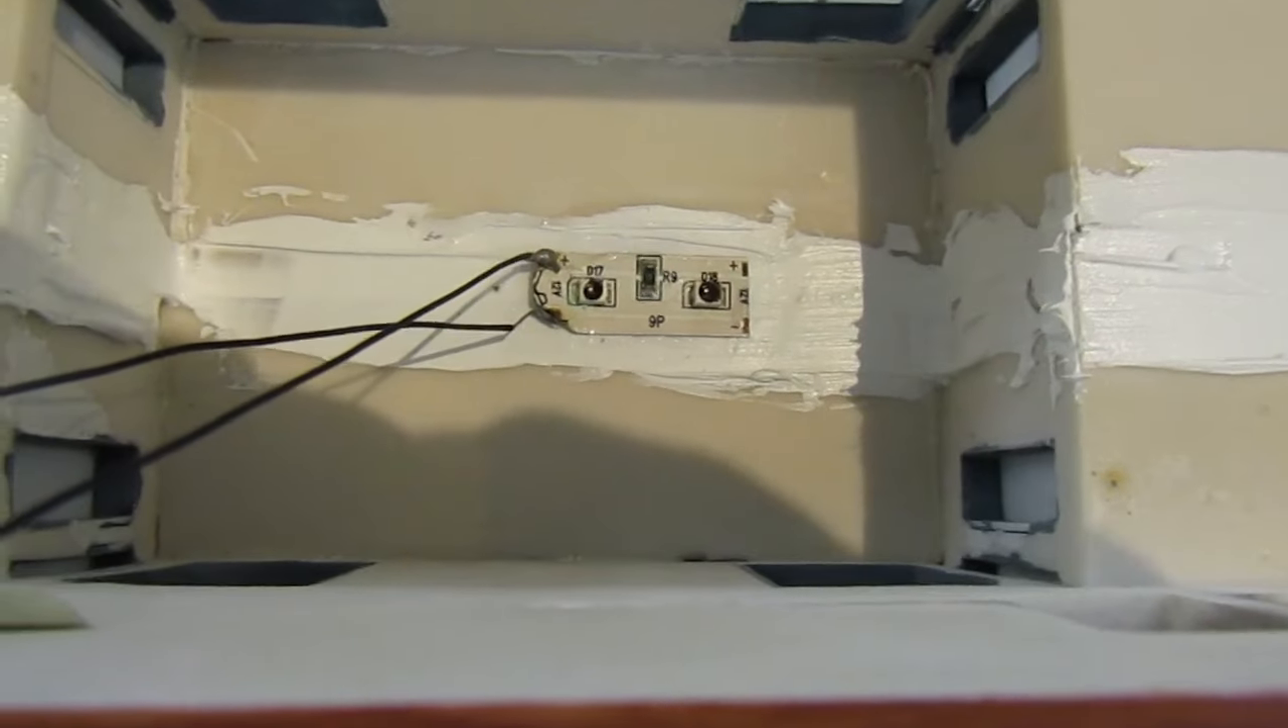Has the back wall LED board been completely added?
Yes.